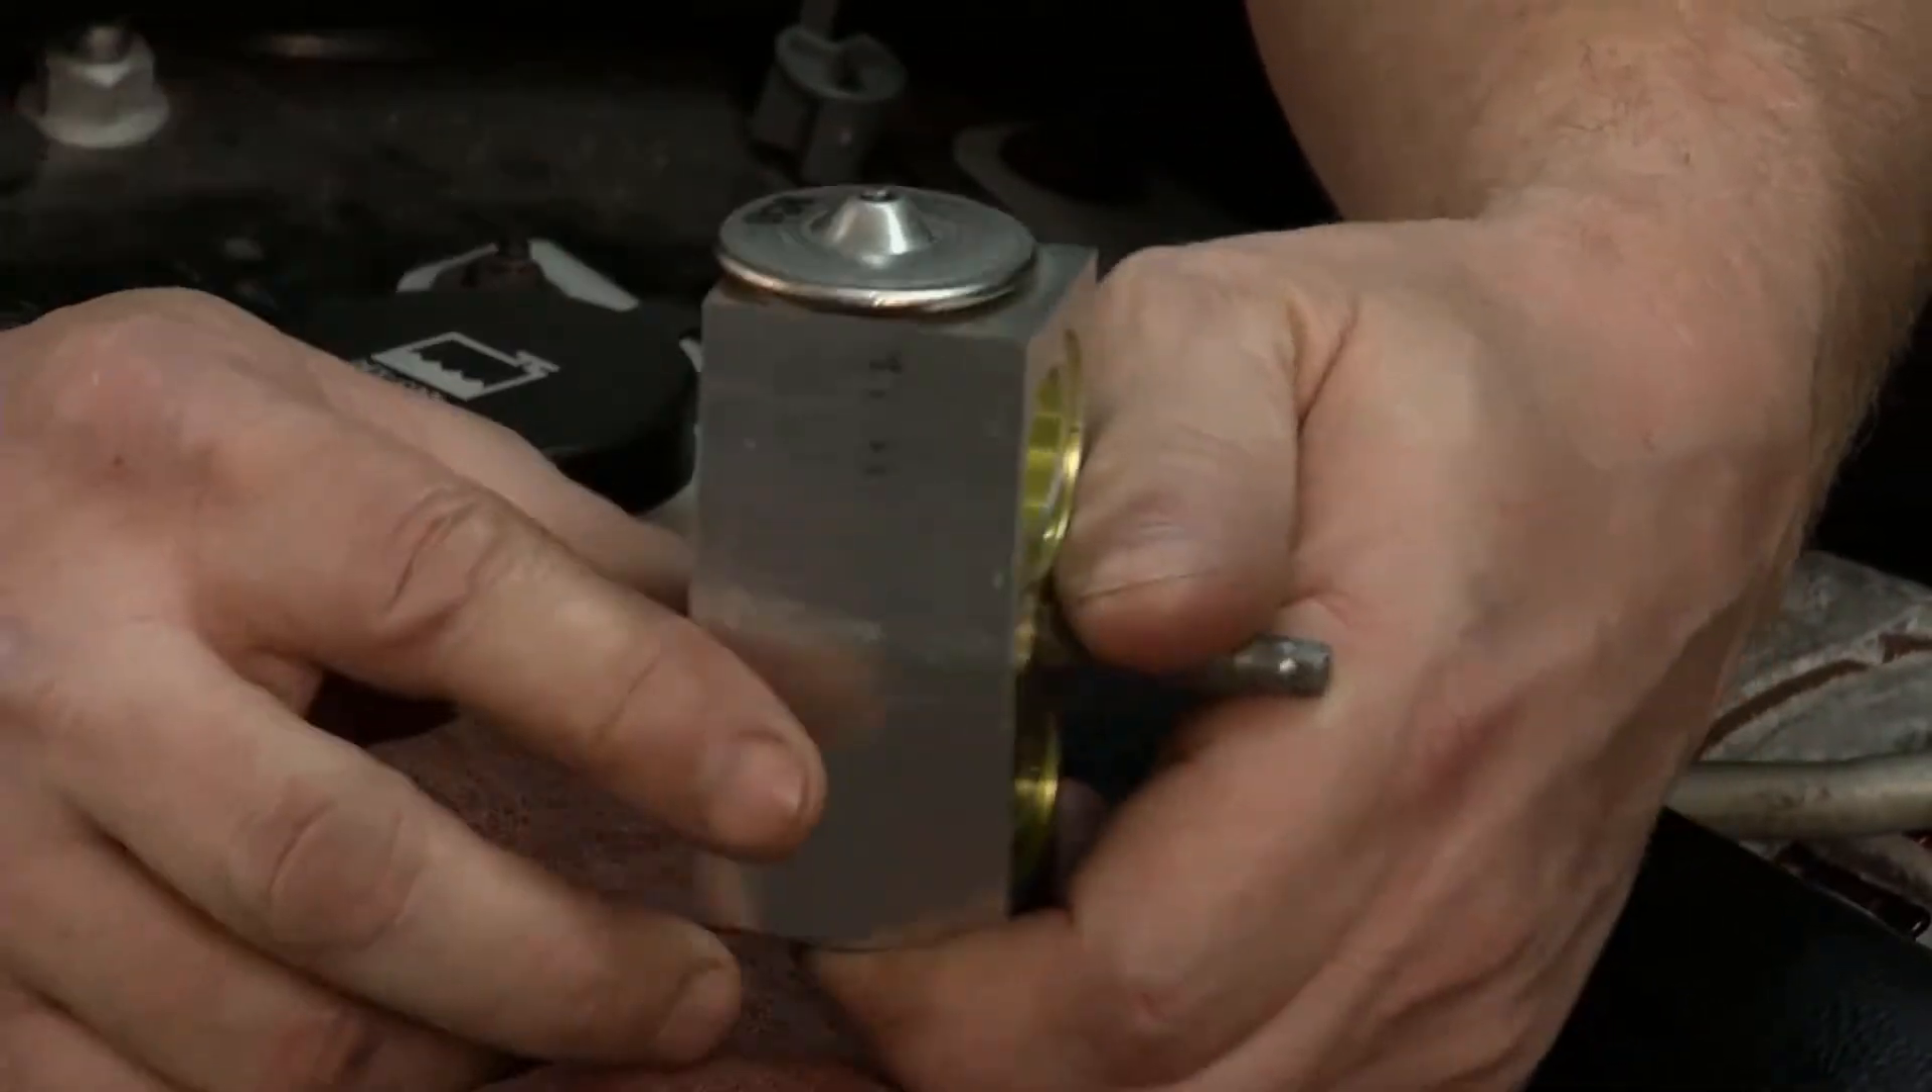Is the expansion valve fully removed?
Yes.